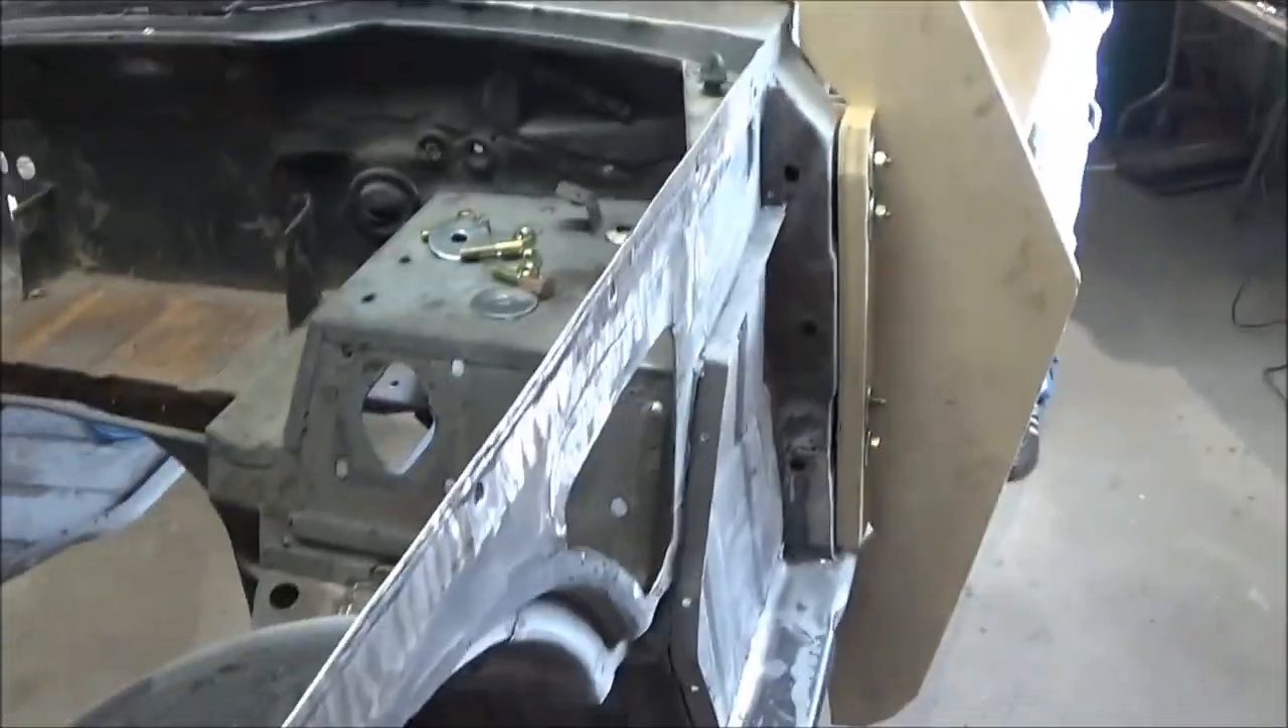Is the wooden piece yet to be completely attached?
No.